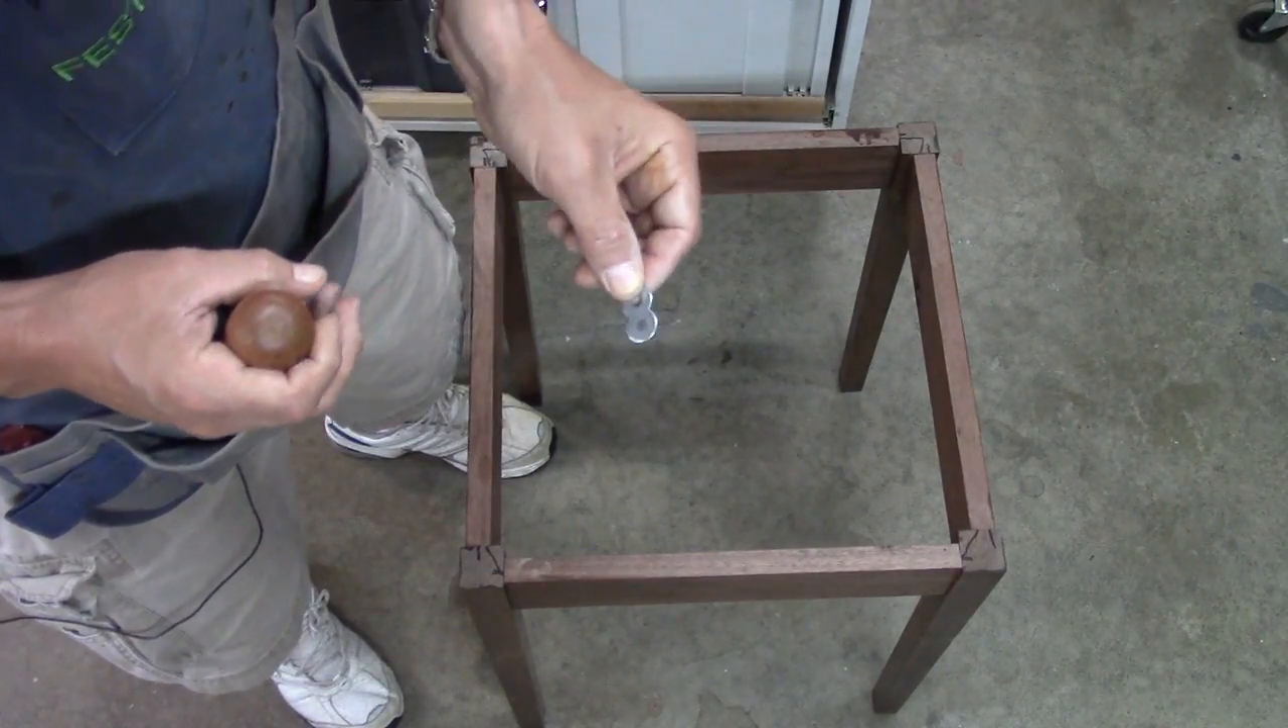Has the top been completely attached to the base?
No.